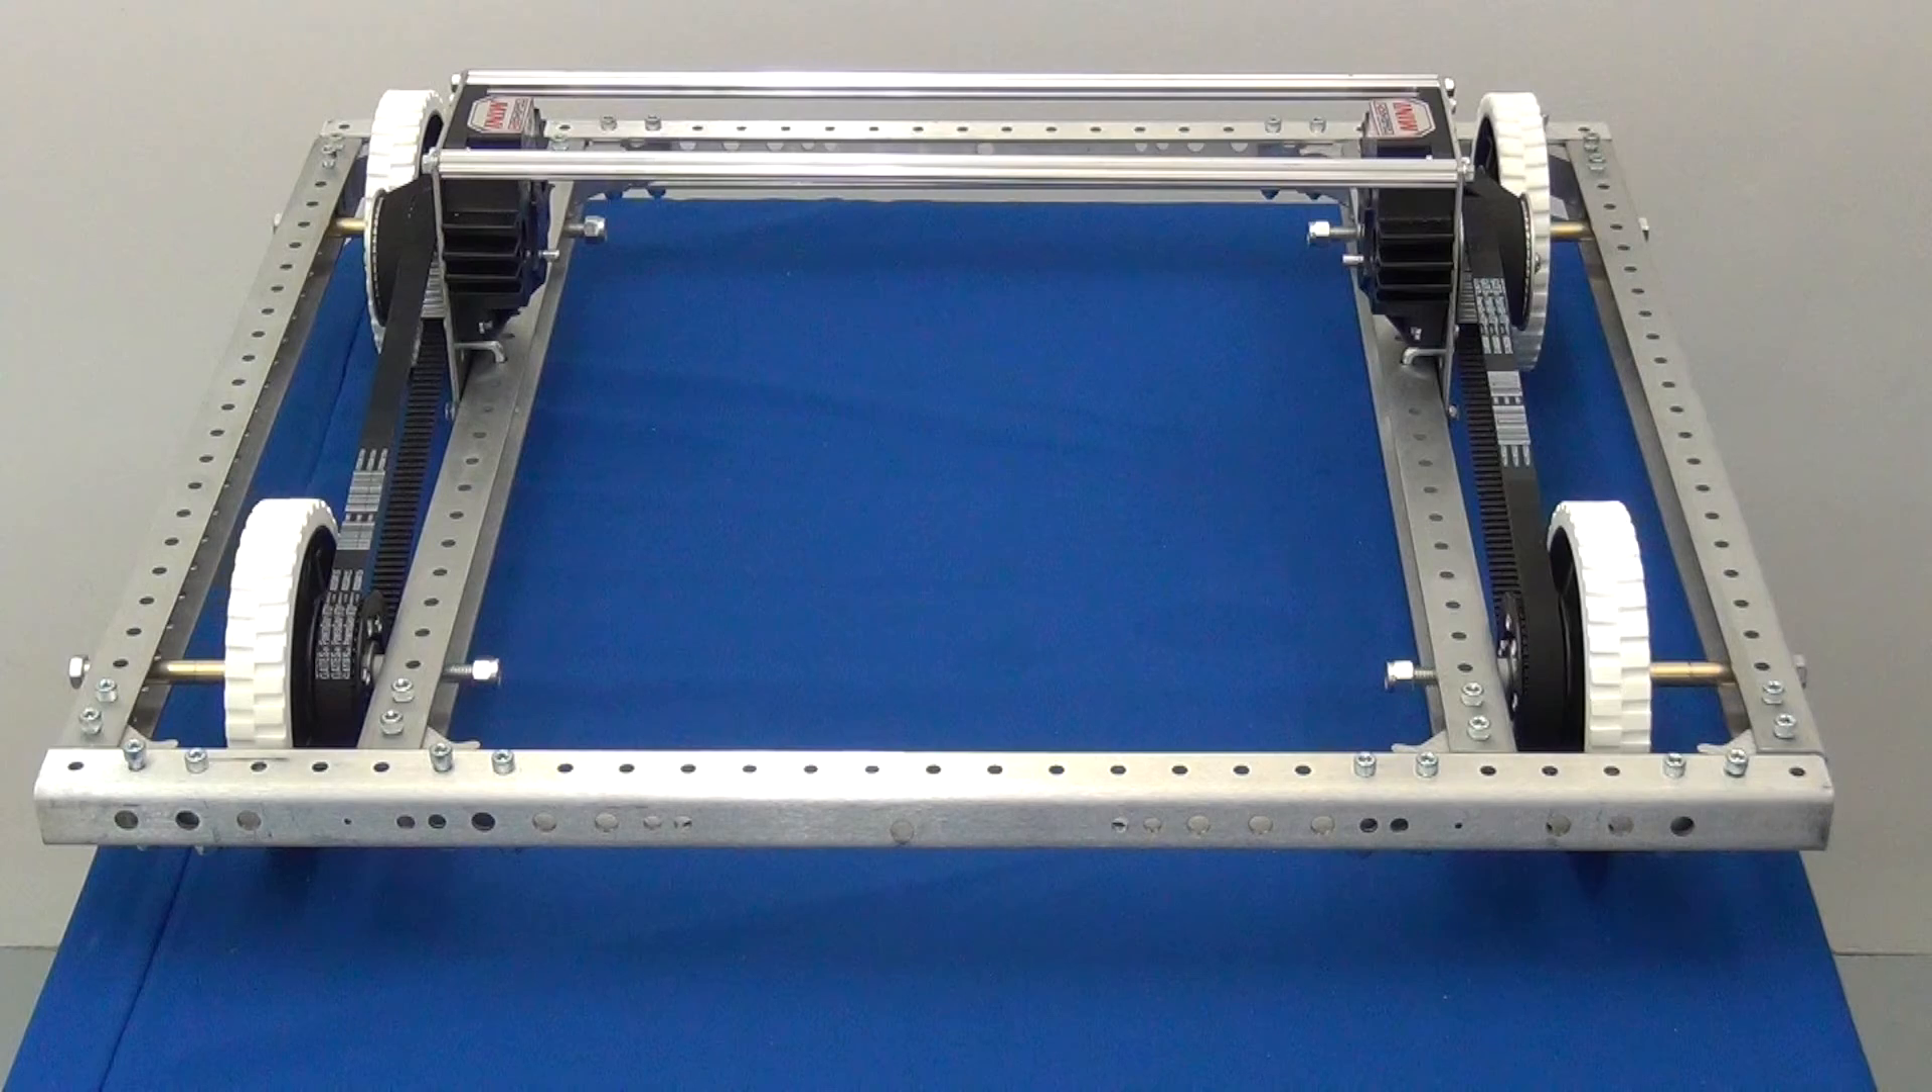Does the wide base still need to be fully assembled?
No.